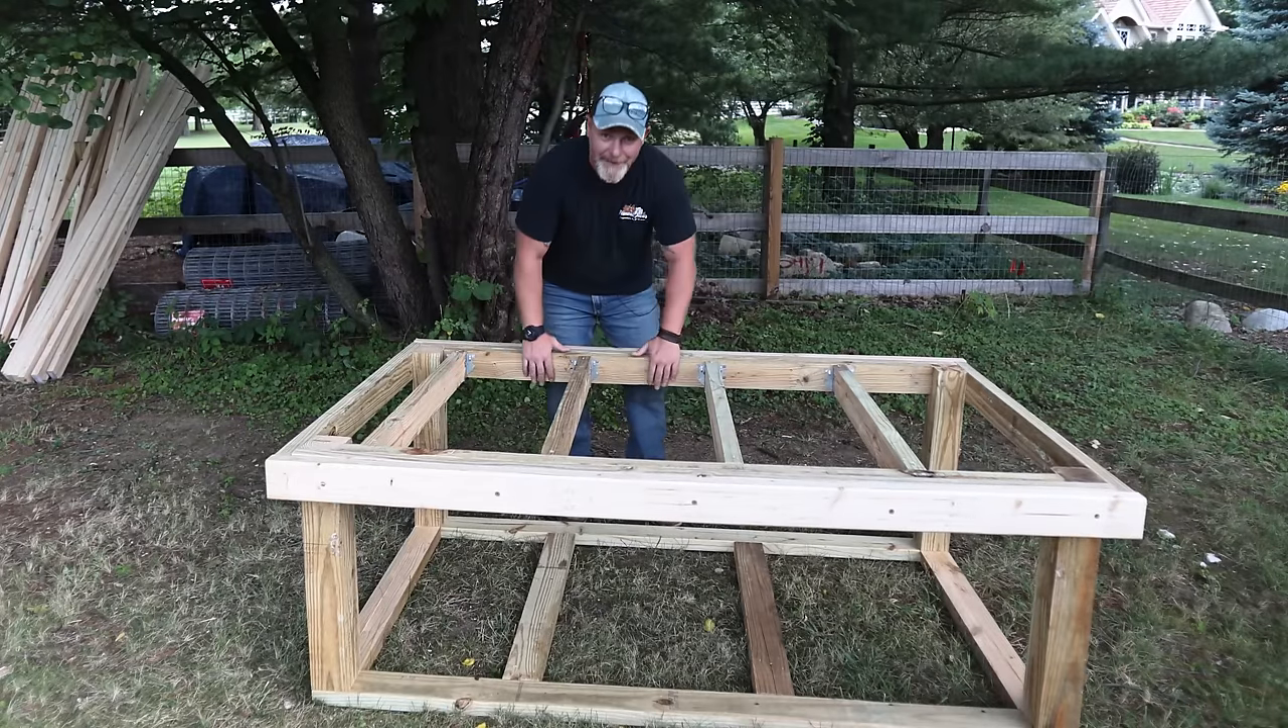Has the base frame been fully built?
Yes.